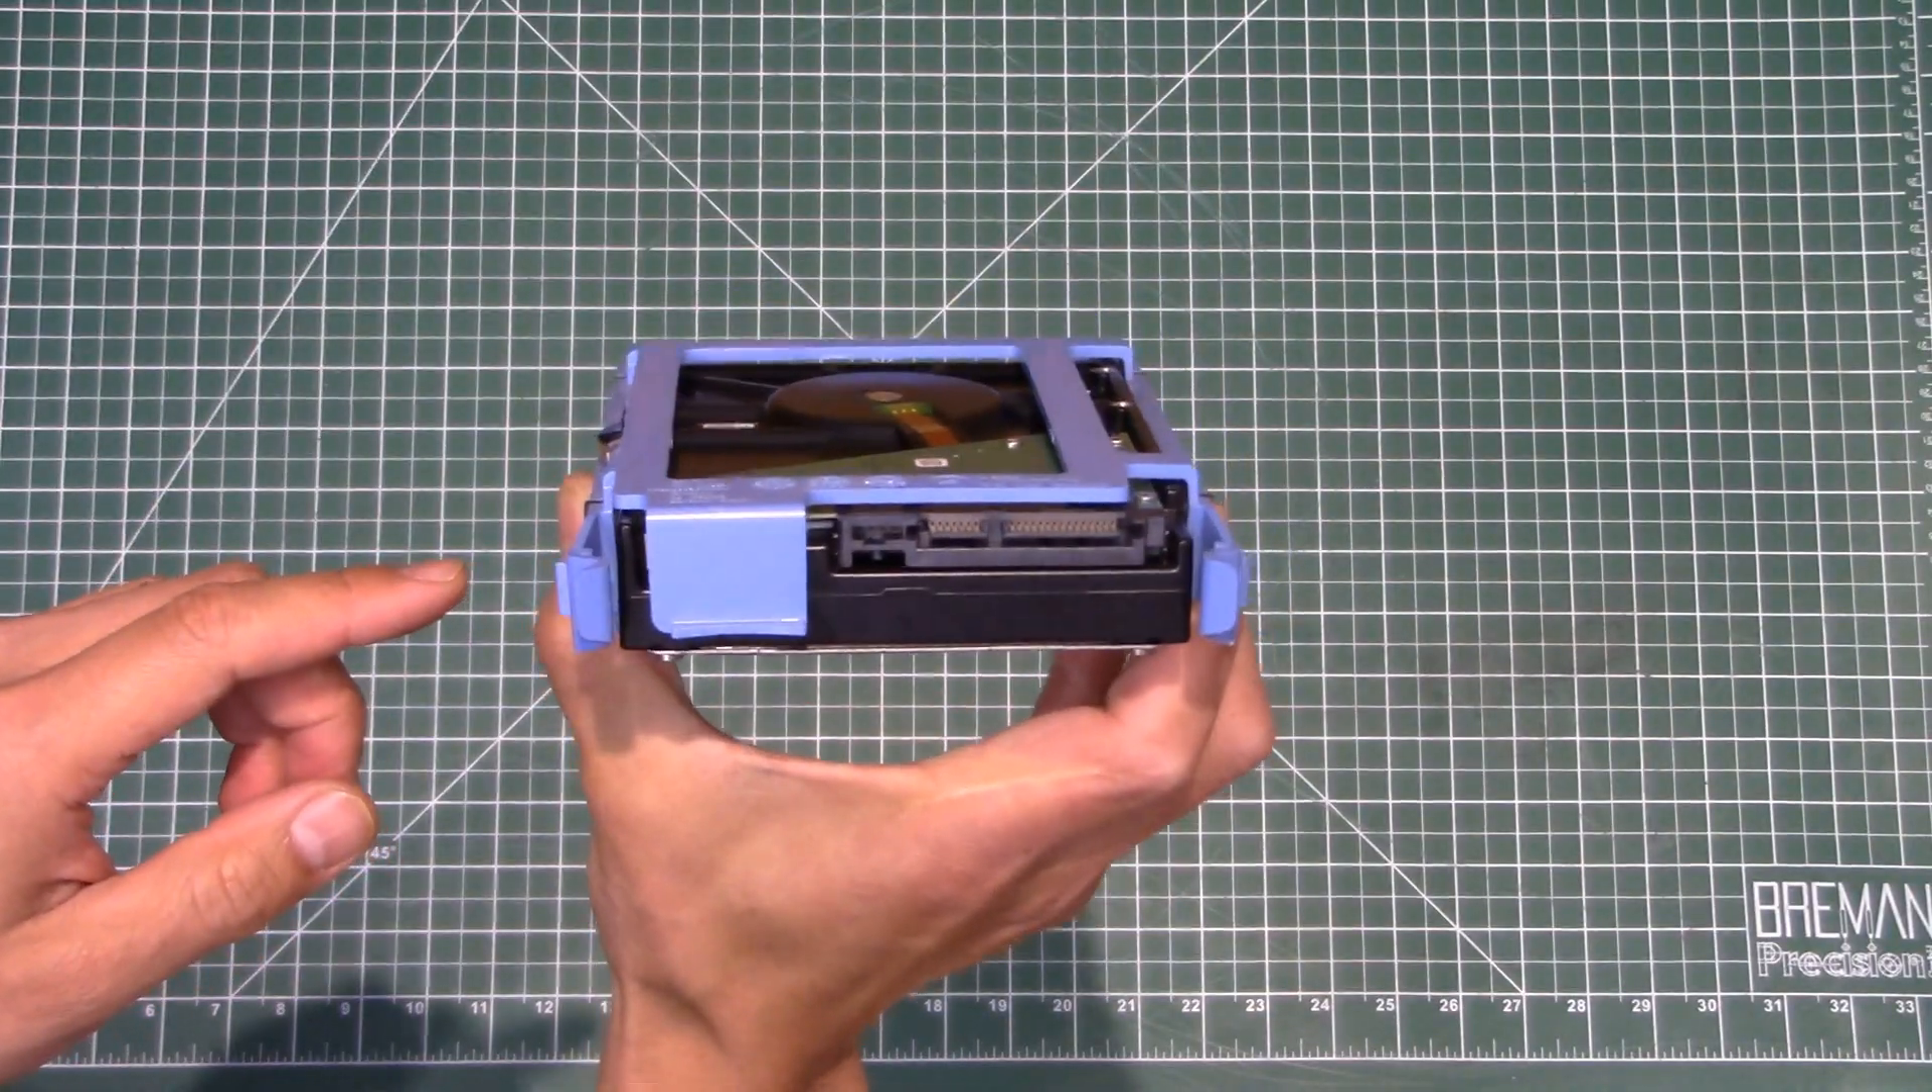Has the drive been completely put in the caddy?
Yes.